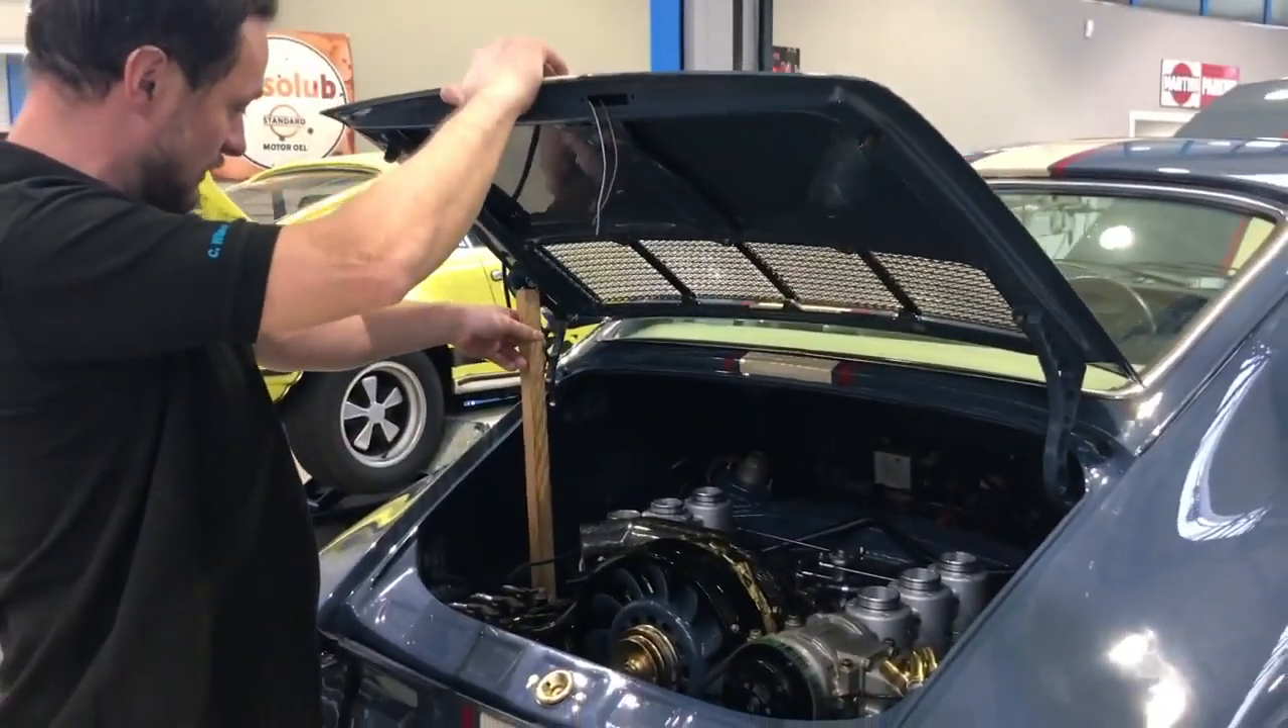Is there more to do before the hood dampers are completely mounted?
Yes.